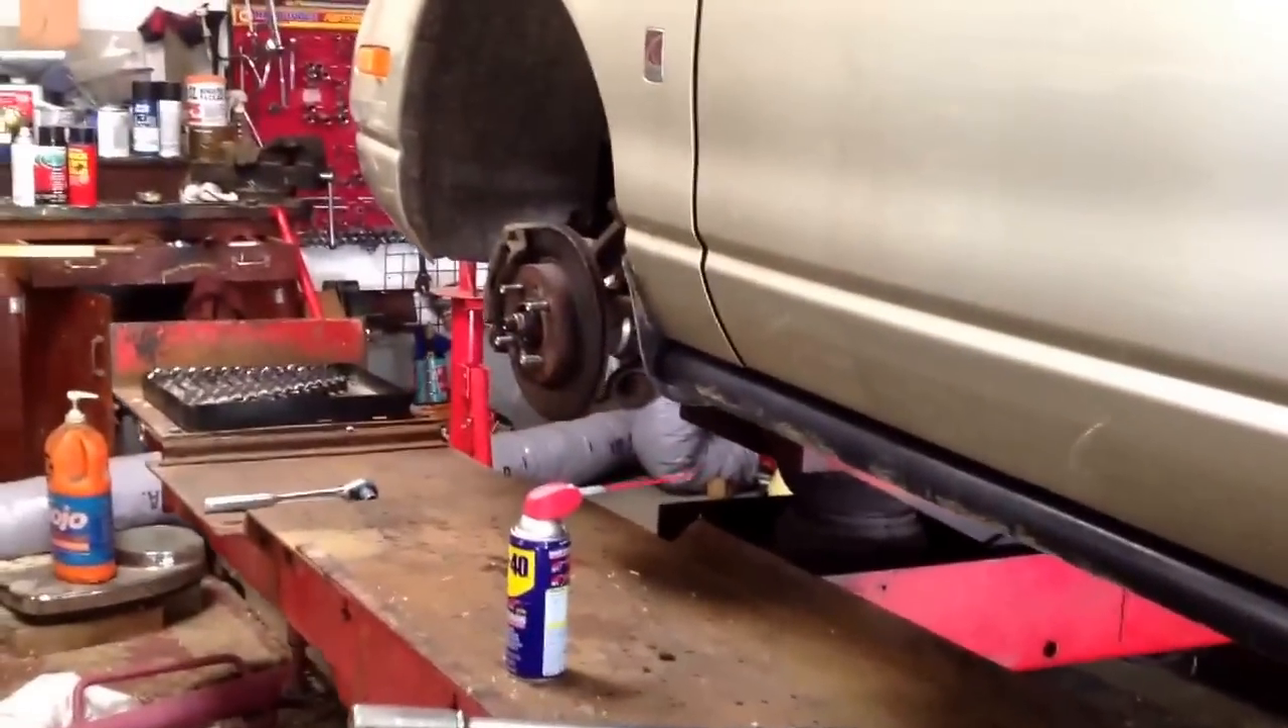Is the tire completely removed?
Yes.